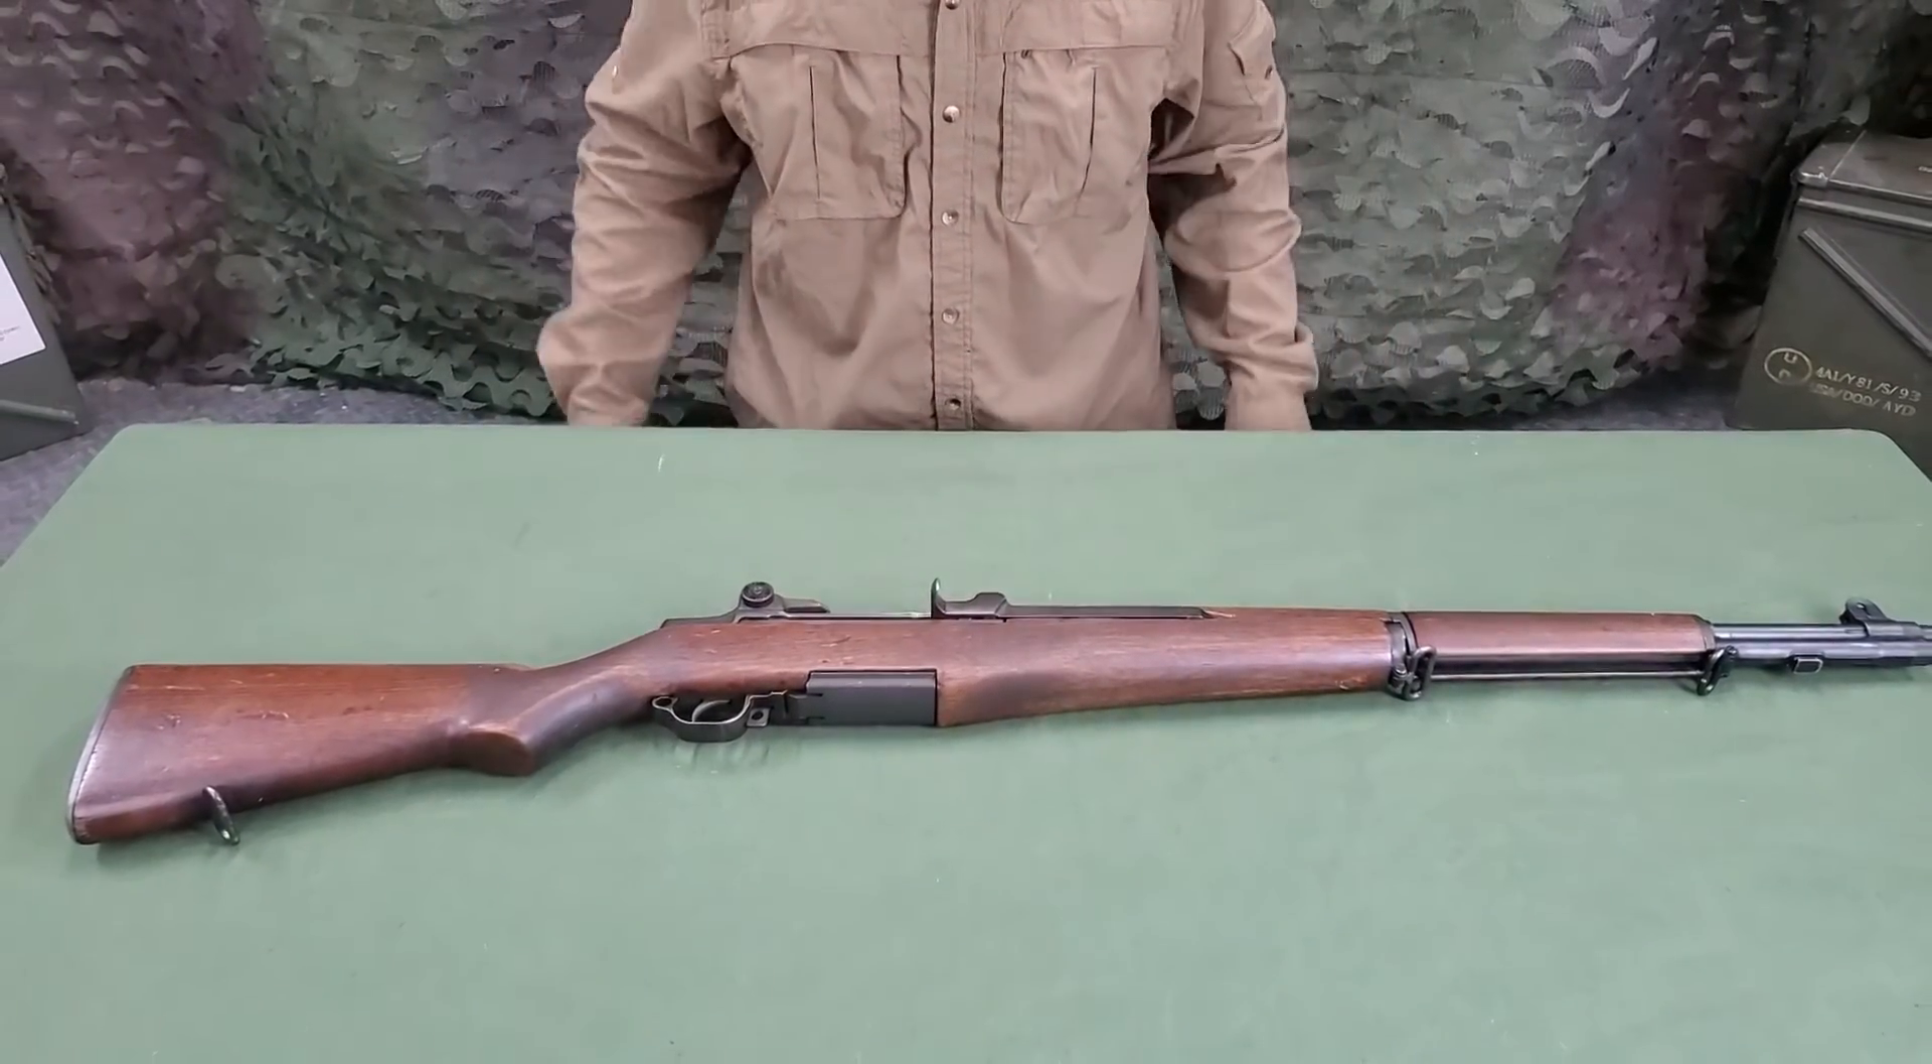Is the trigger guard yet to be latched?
No.